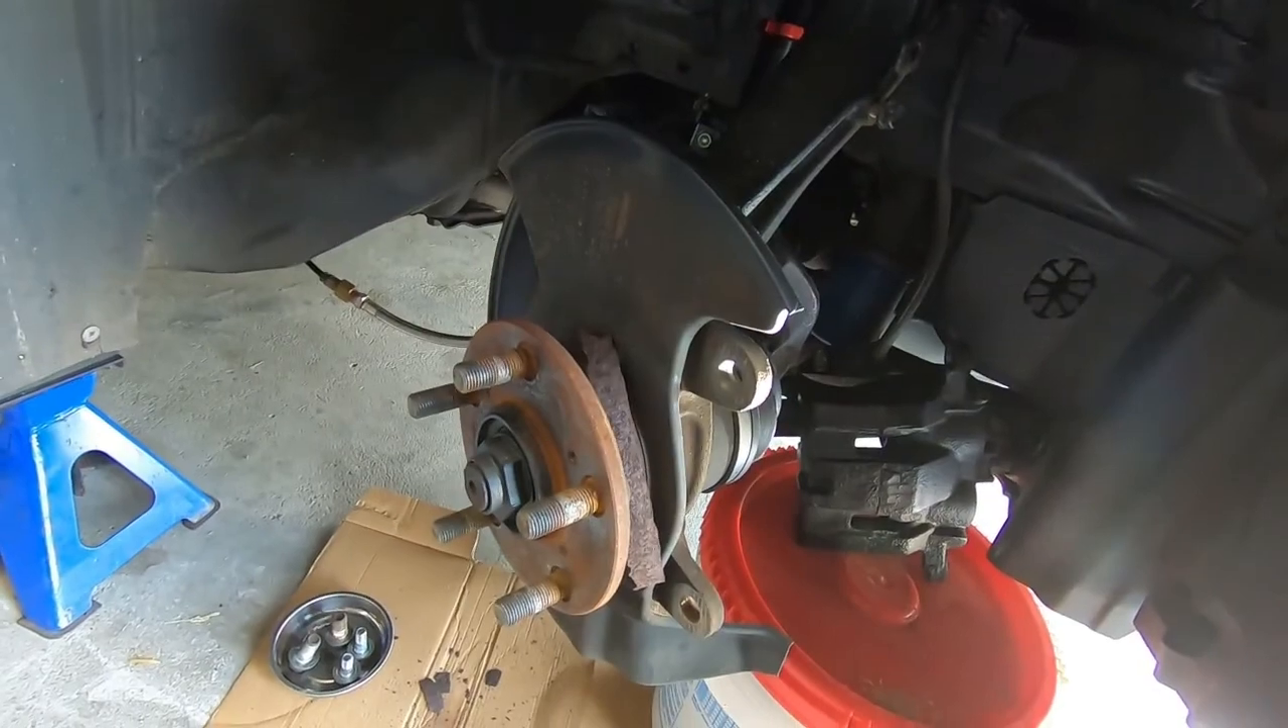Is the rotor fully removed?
Yes.